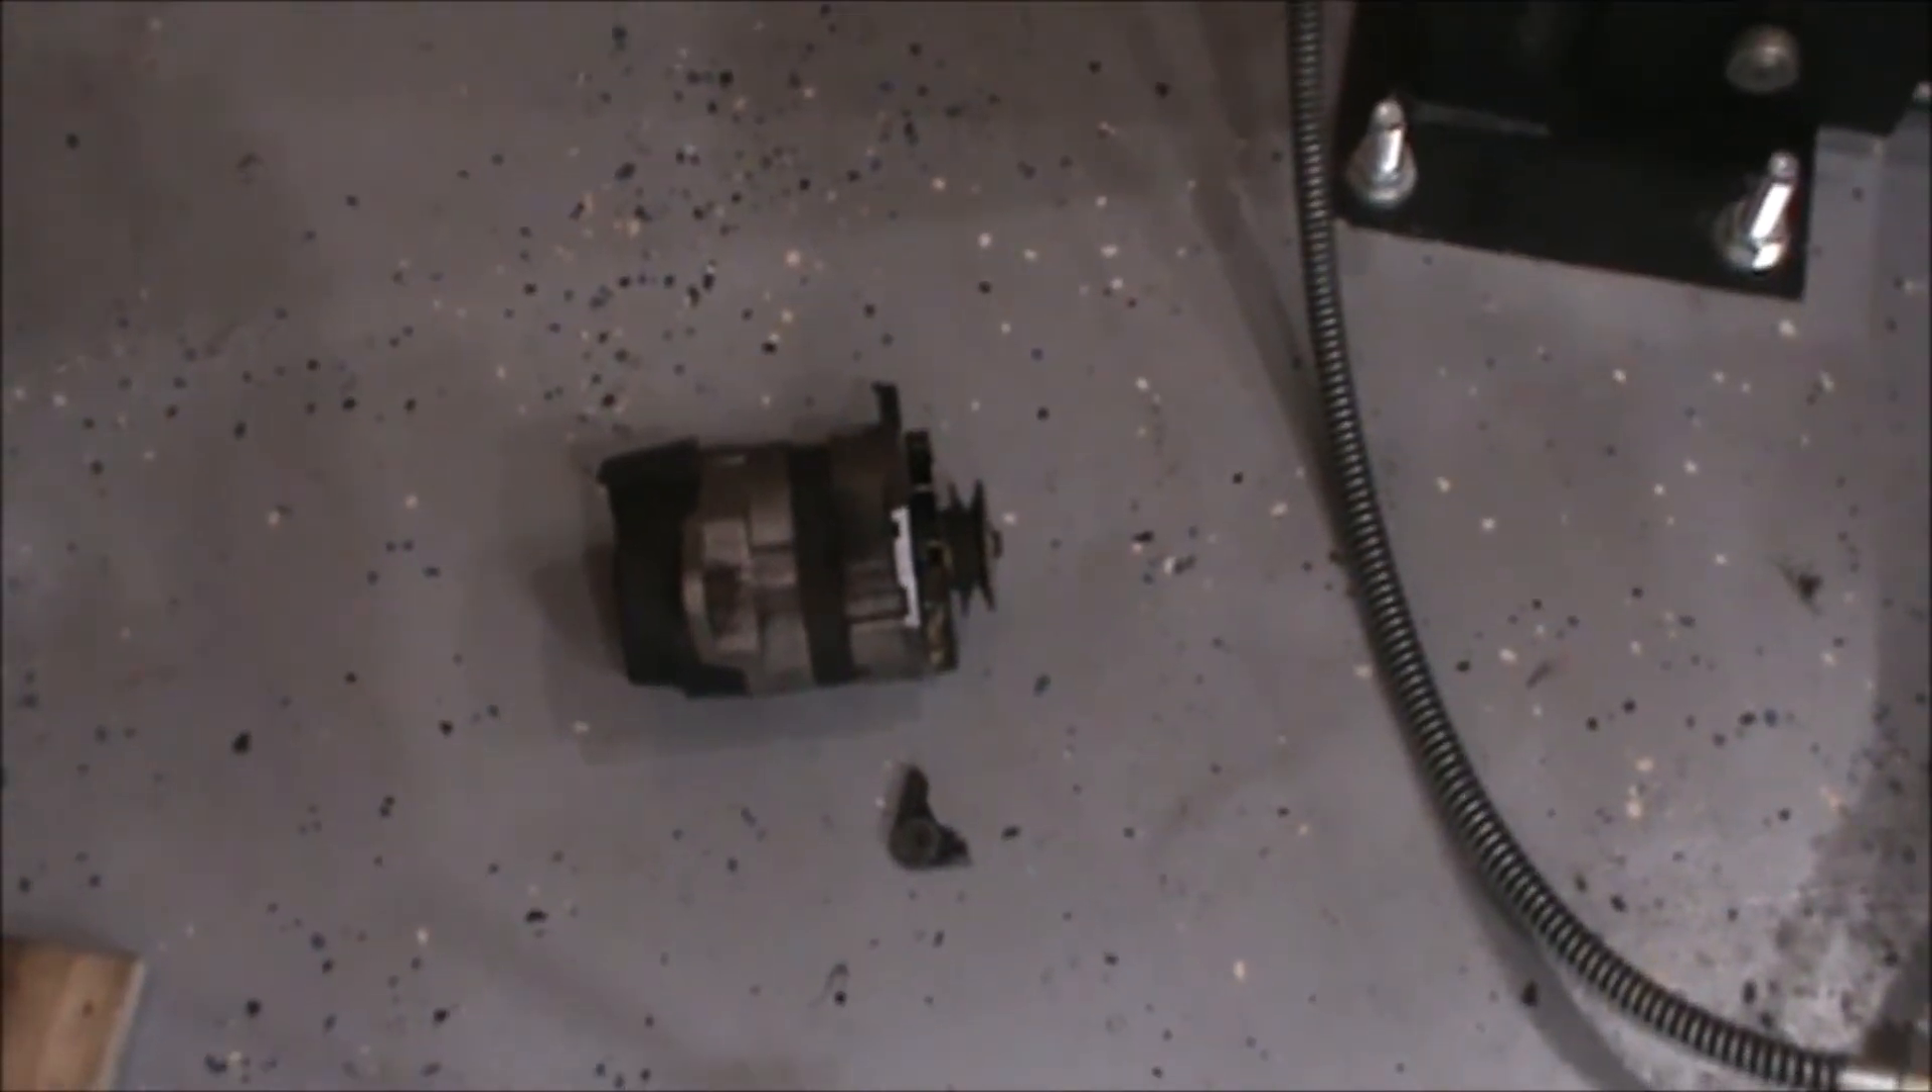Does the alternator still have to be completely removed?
No.